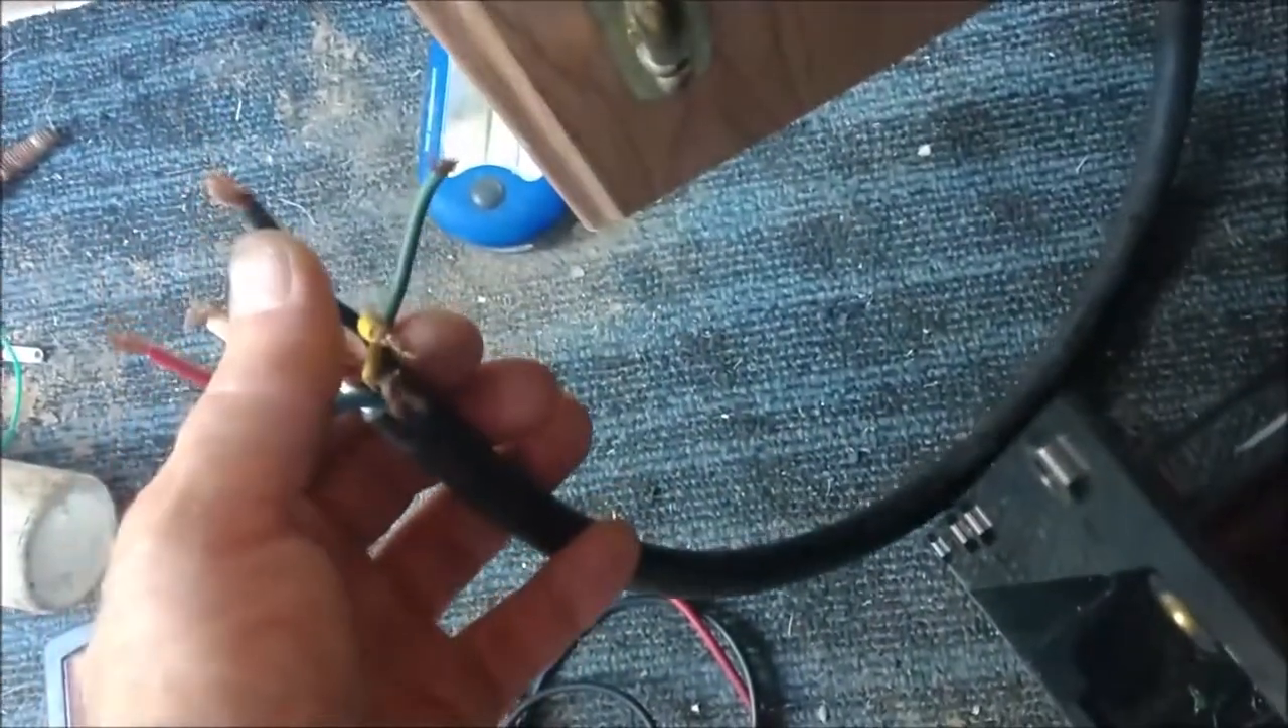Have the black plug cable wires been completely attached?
No.